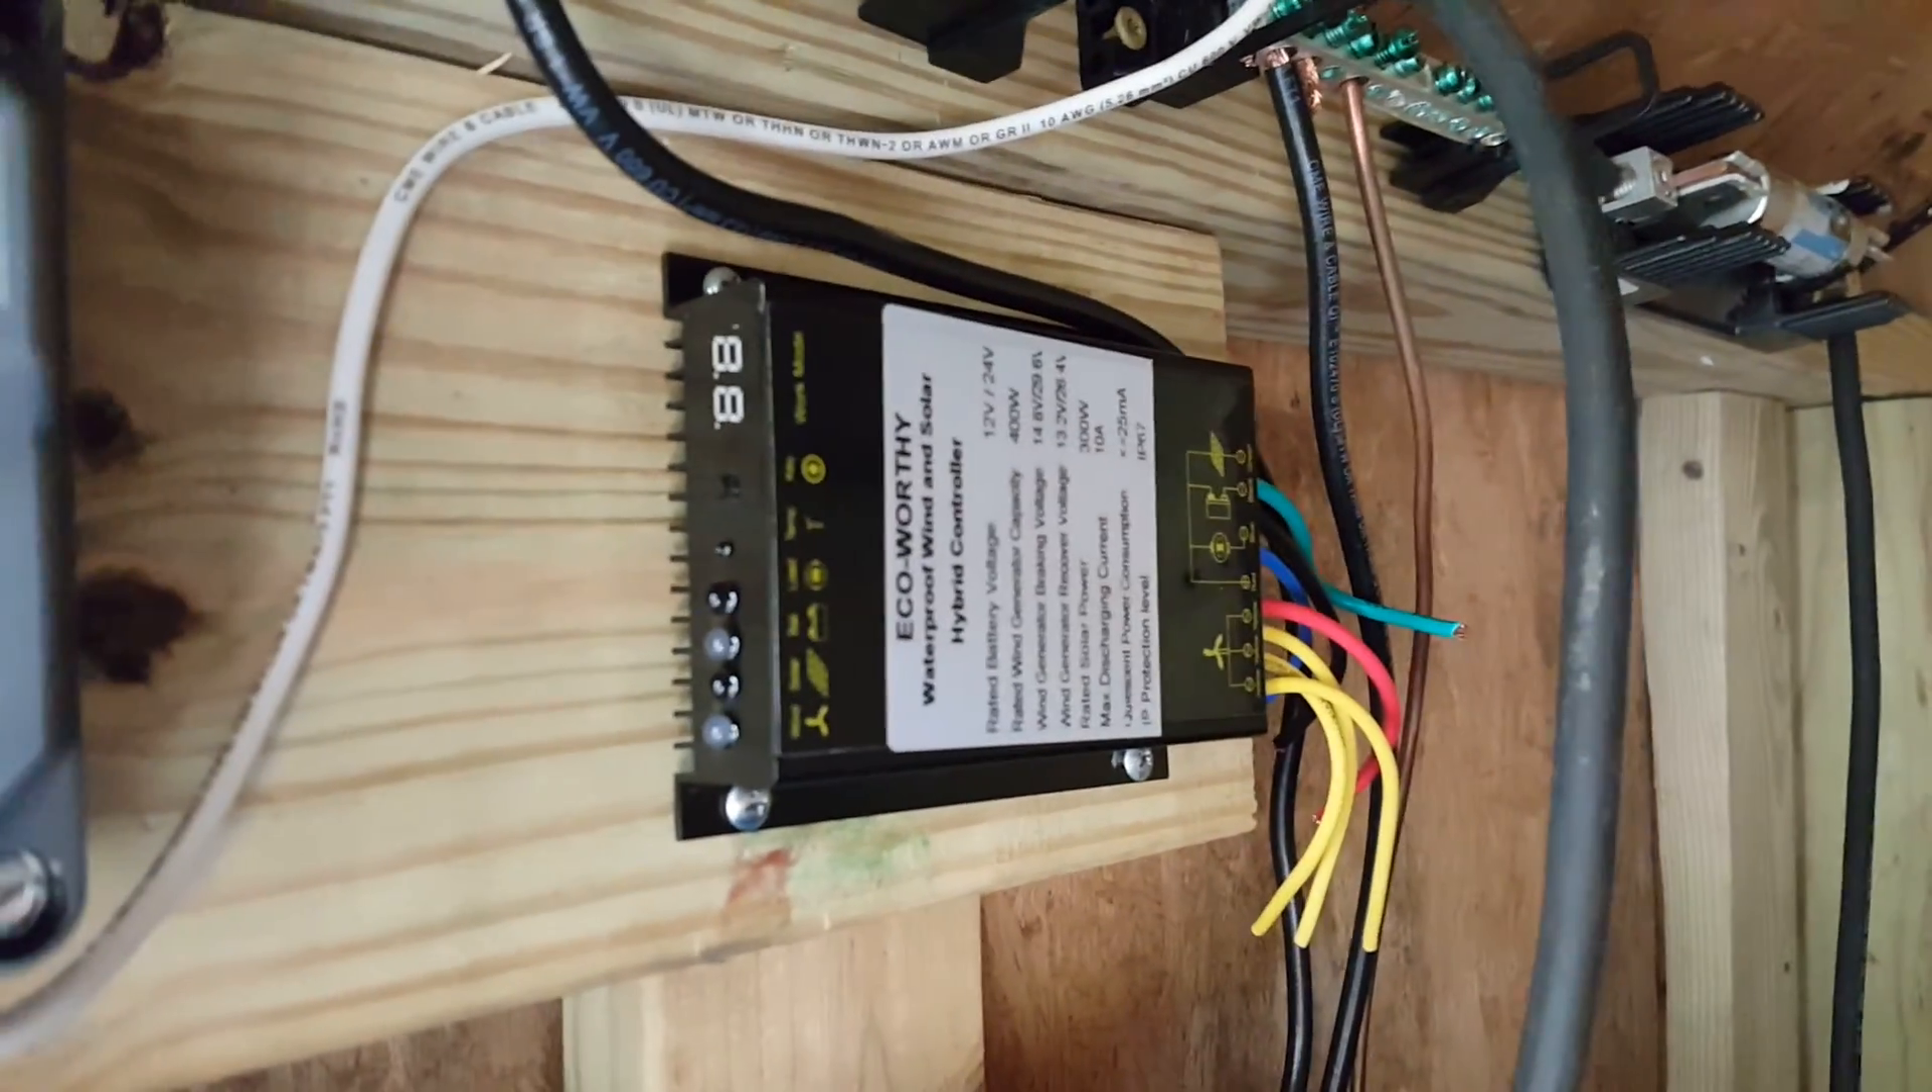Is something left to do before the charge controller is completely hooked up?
Yes.